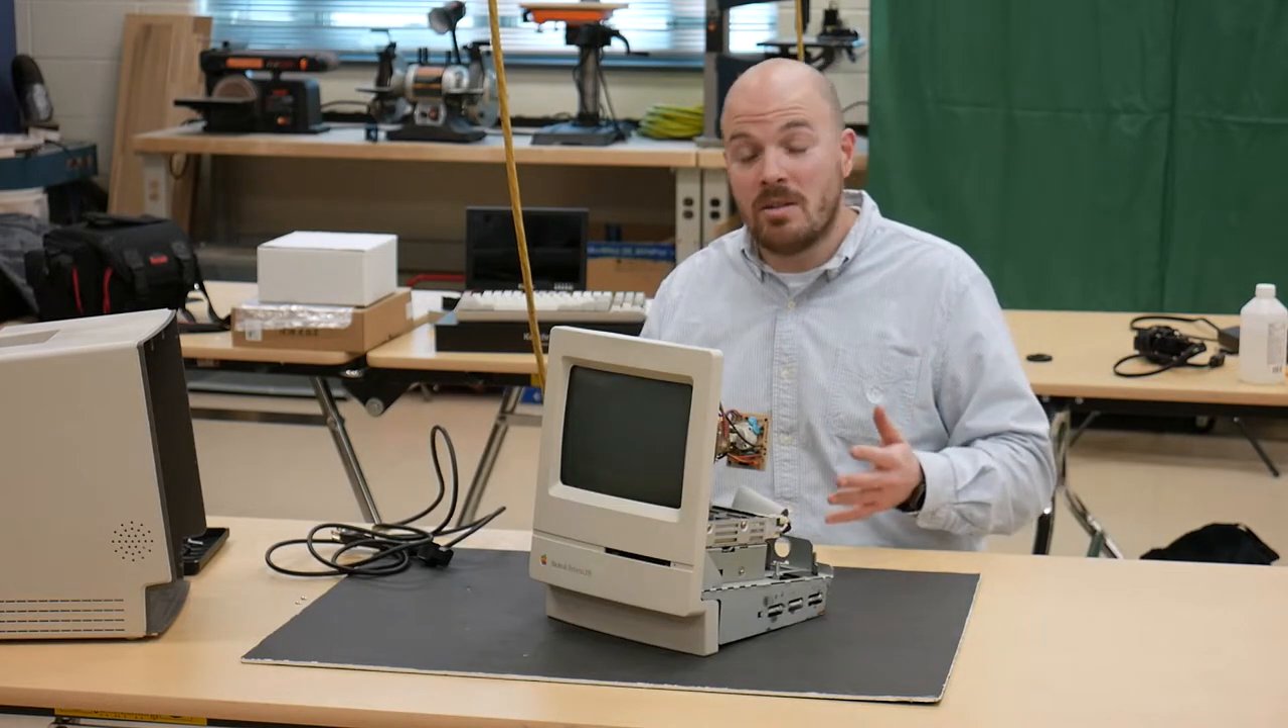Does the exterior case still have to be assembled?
Yes.